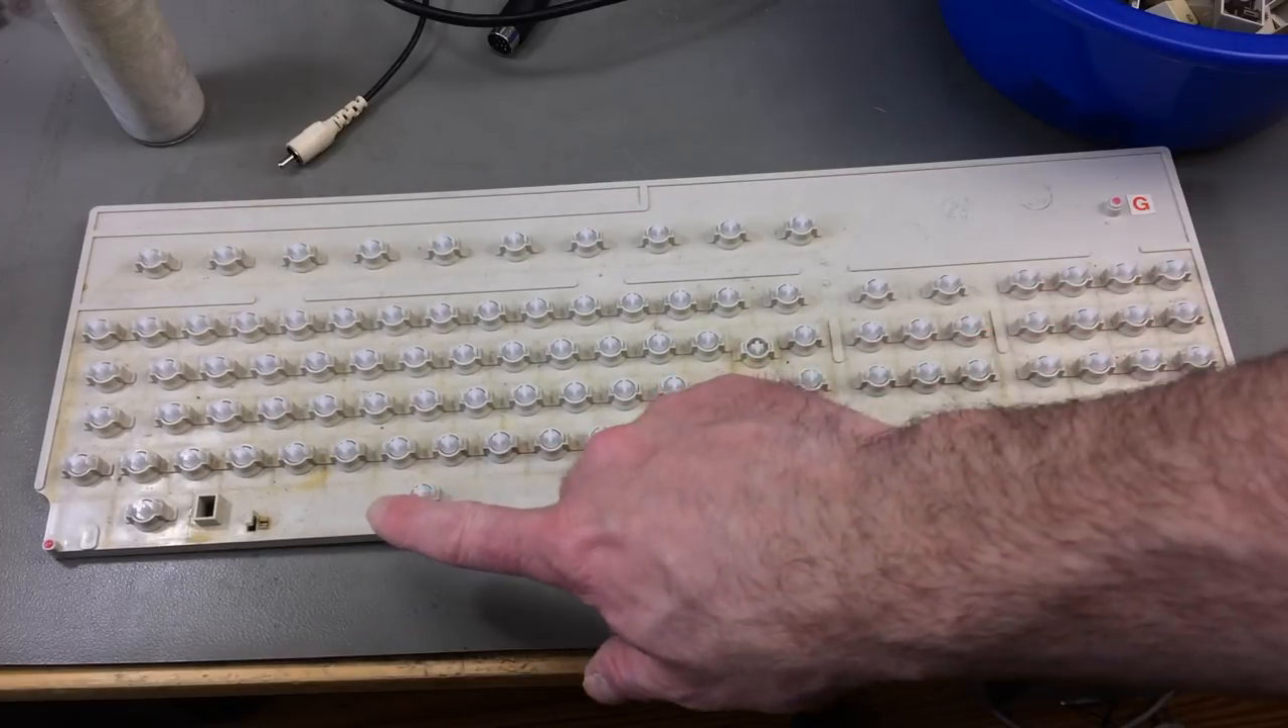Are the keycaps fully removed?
Yes.